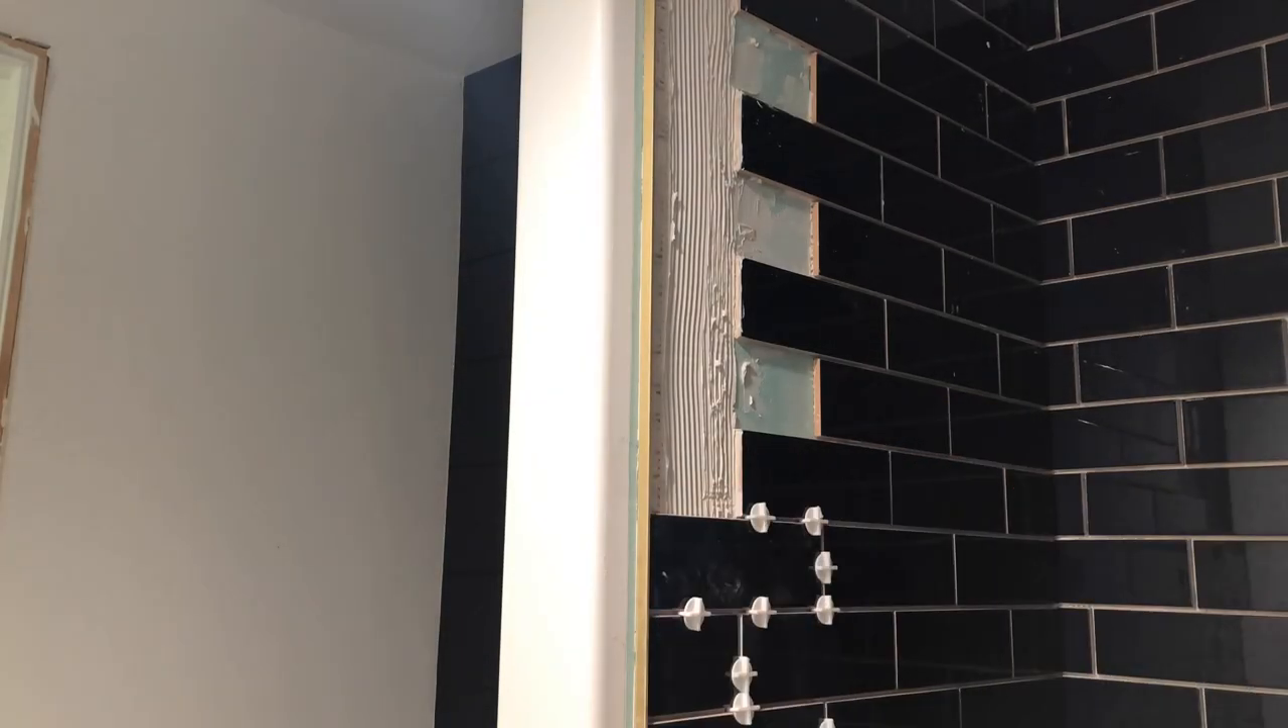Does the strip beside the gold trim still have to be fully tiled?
Yes.